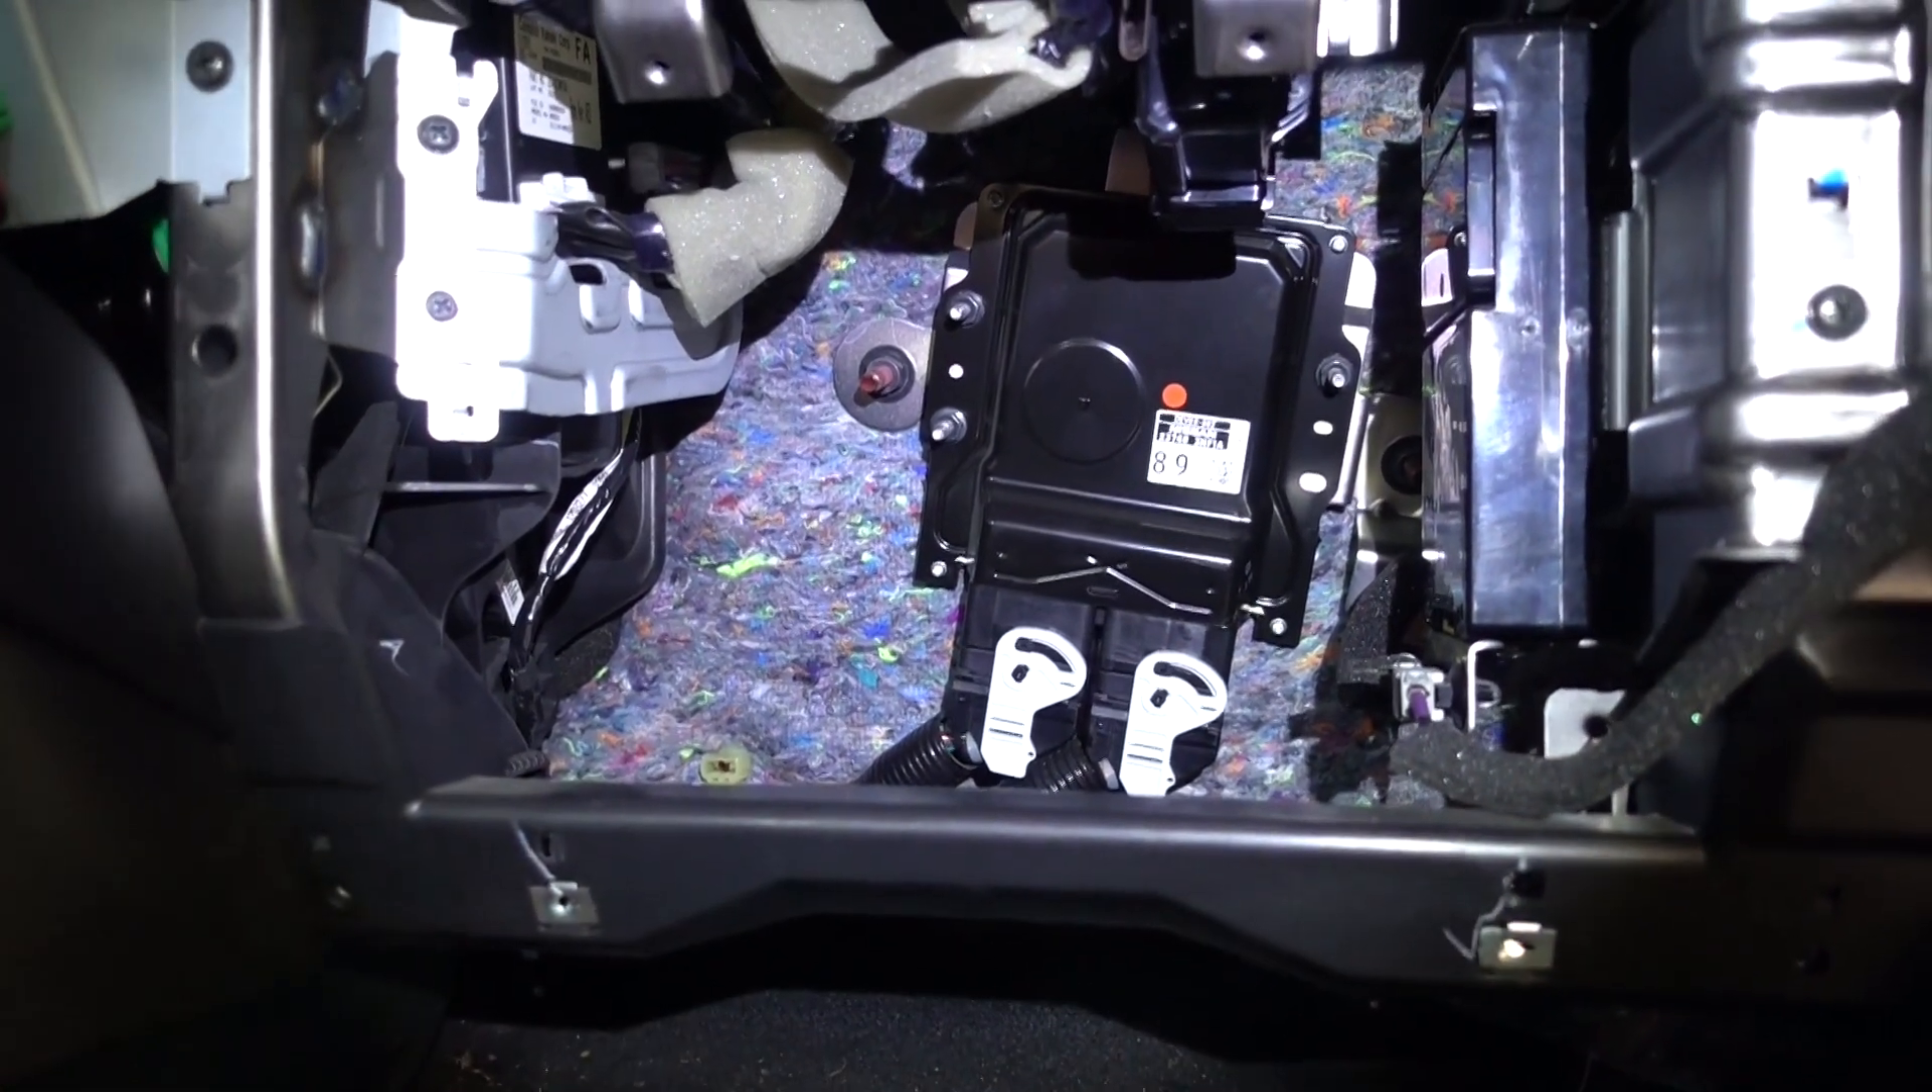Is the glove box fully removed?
Yes.